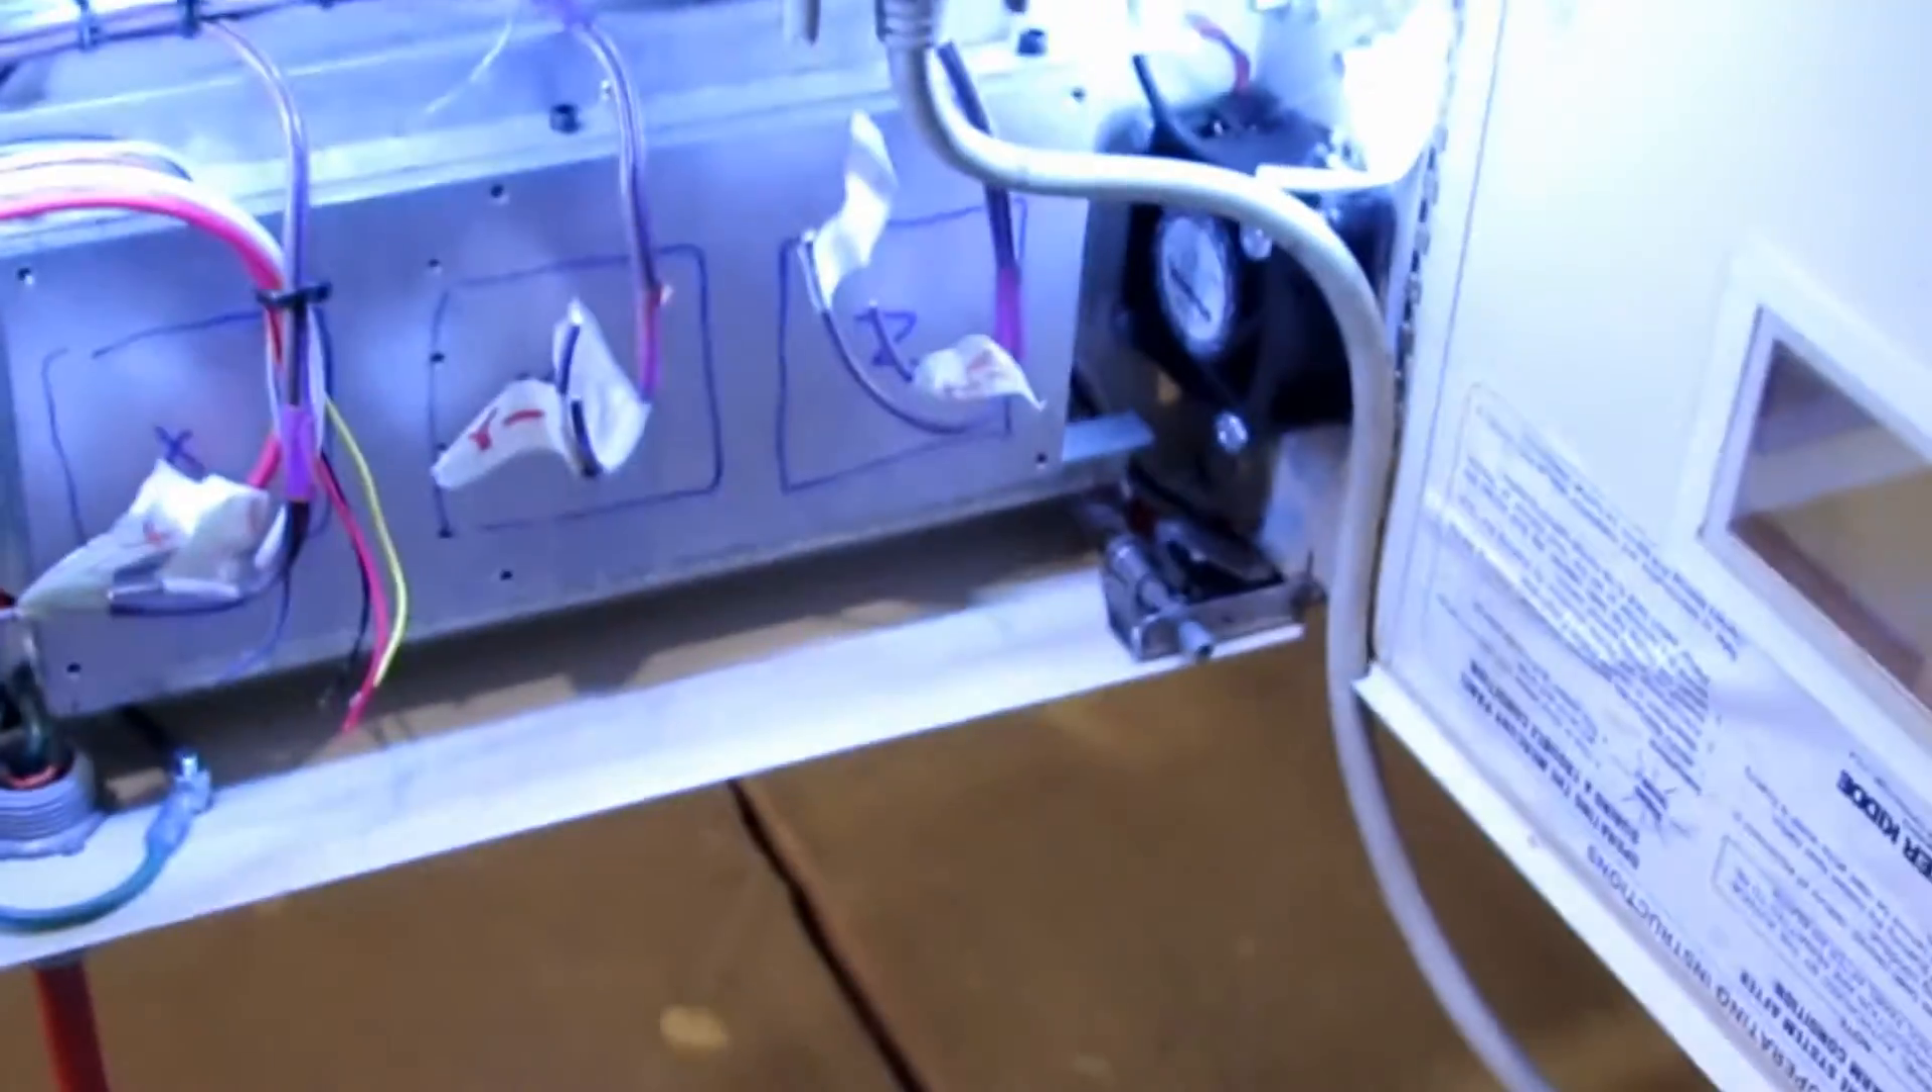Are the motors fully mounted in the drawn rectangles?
No.